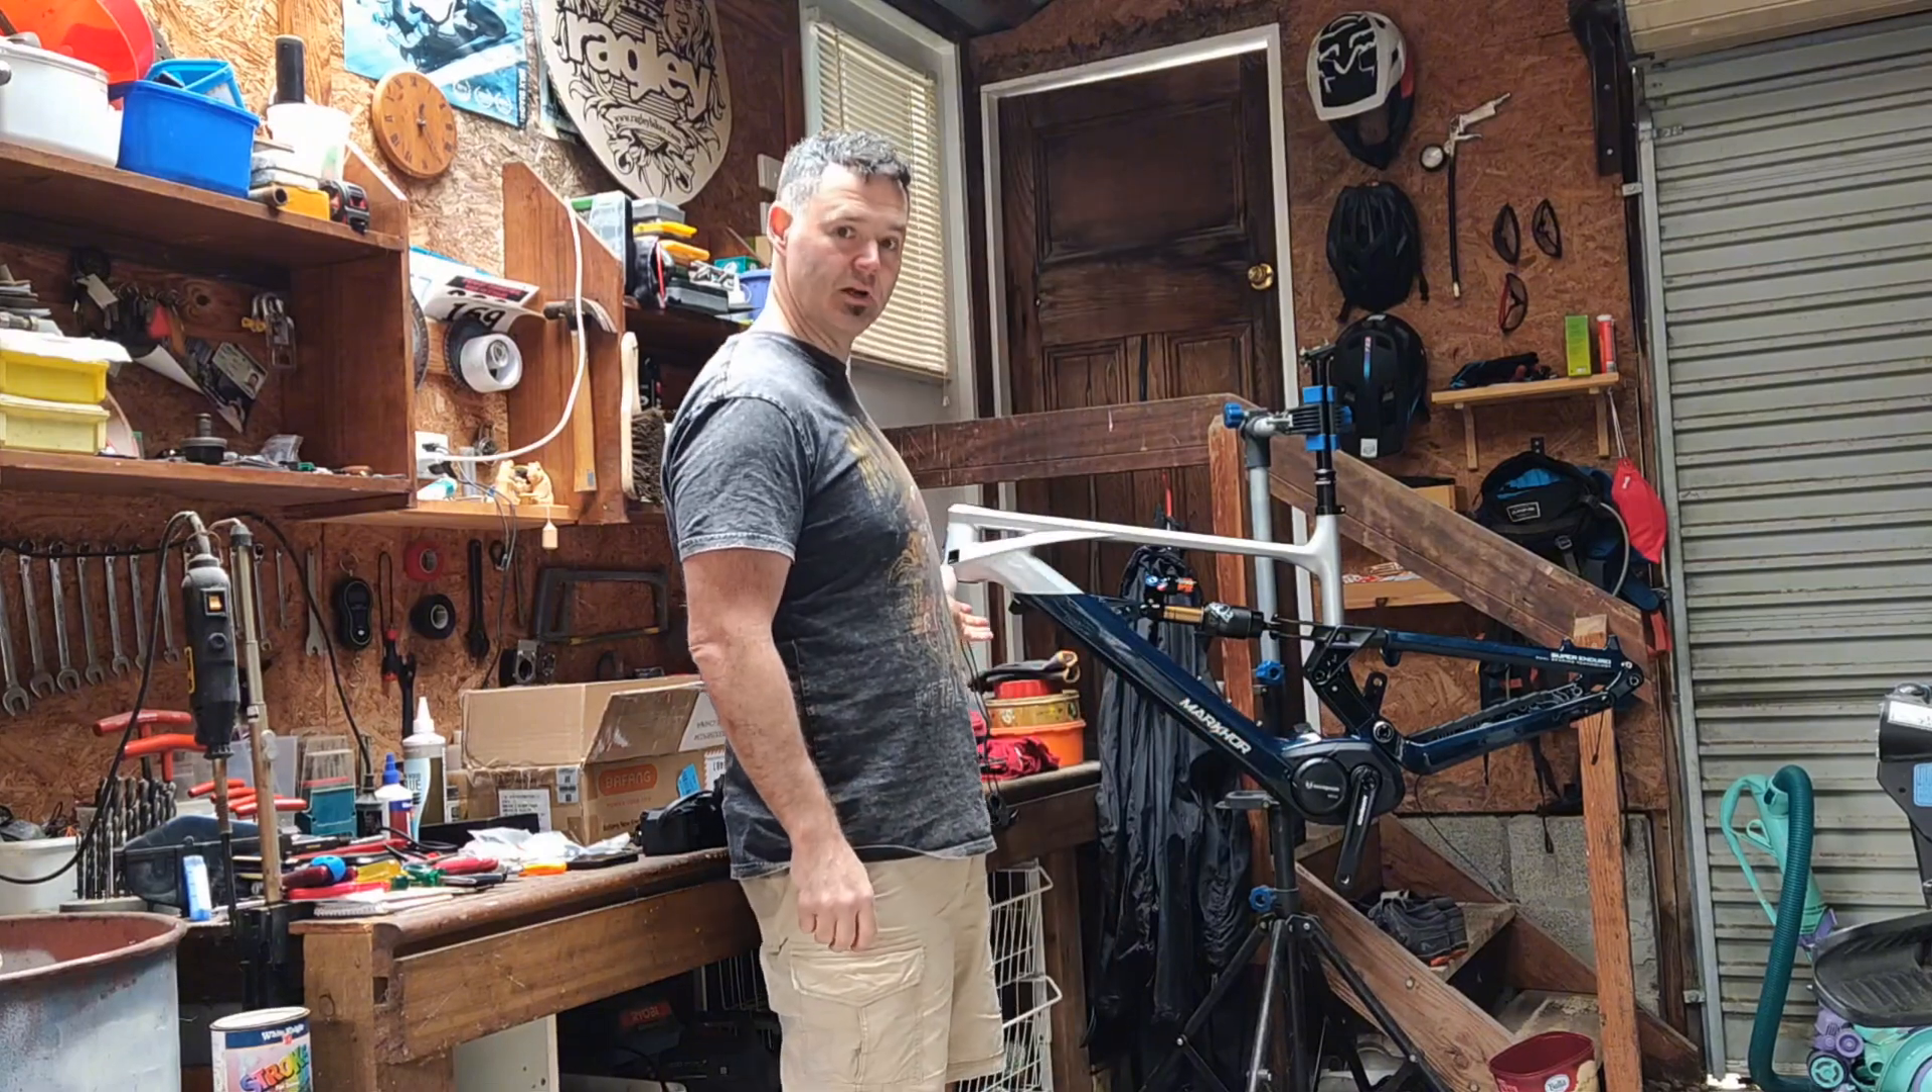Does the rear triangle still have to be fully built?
No.